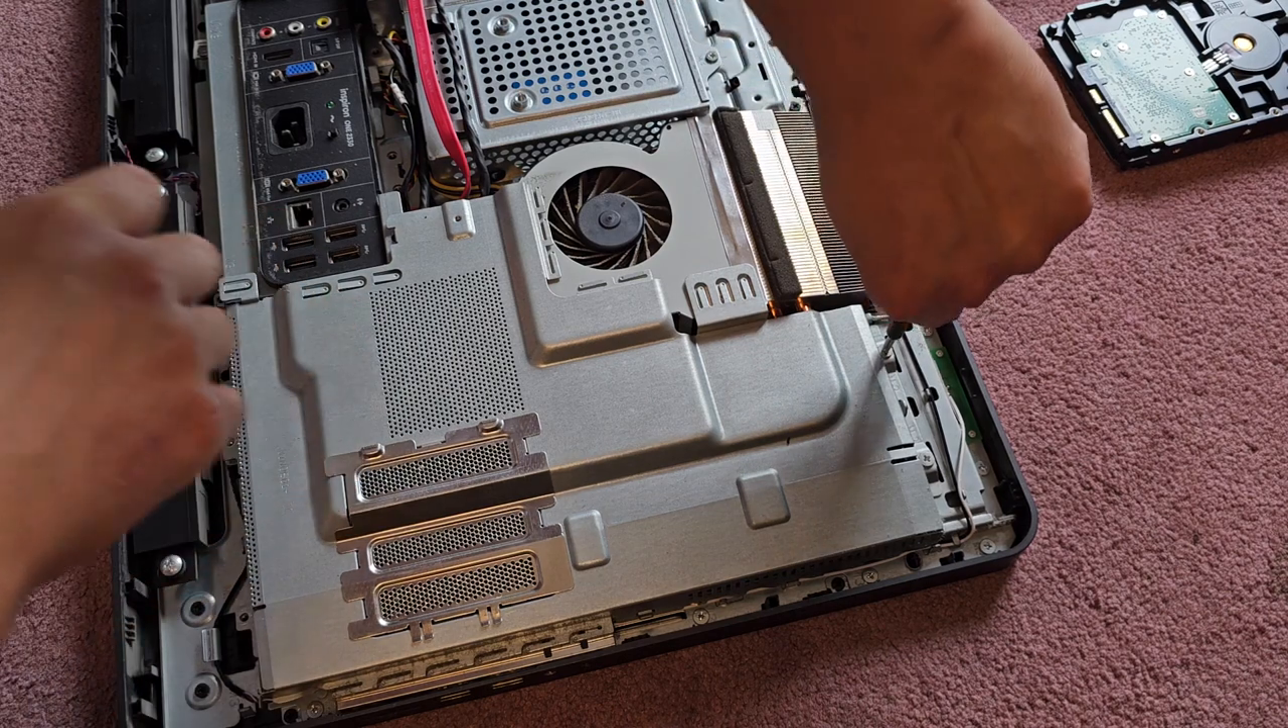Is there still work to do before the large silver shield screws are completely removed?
Yes.